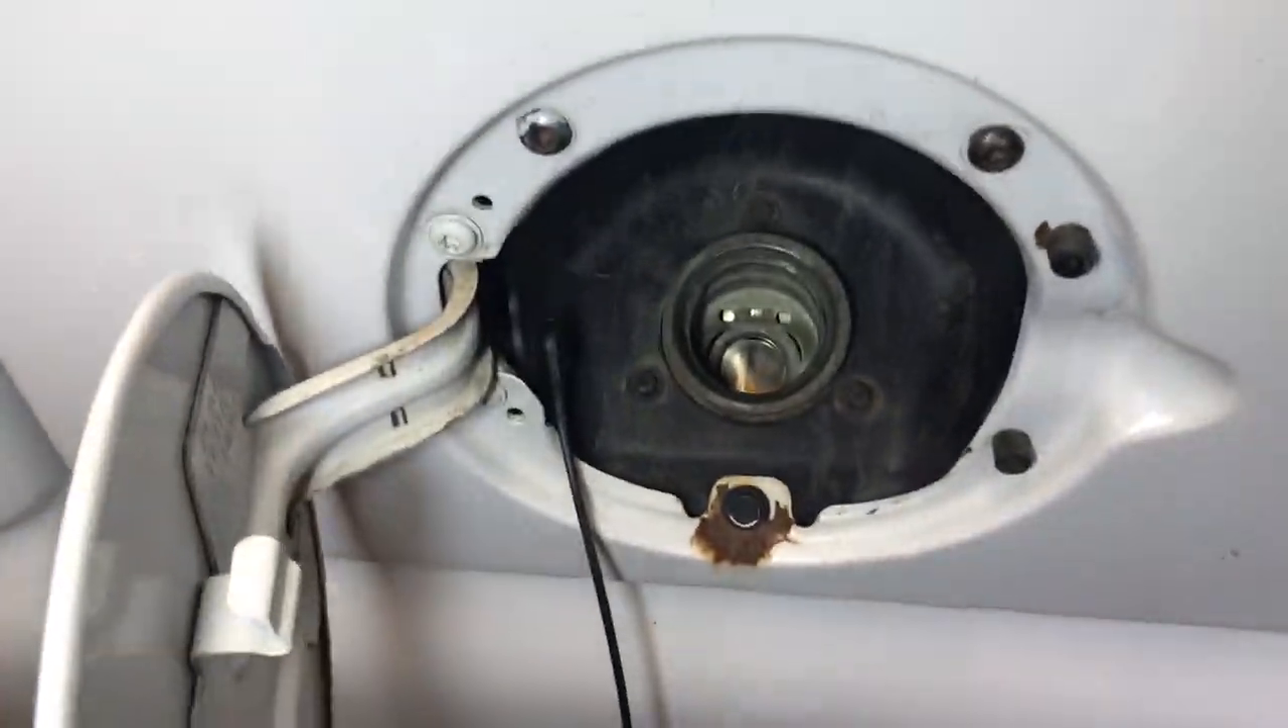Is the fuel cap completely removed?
Yes.